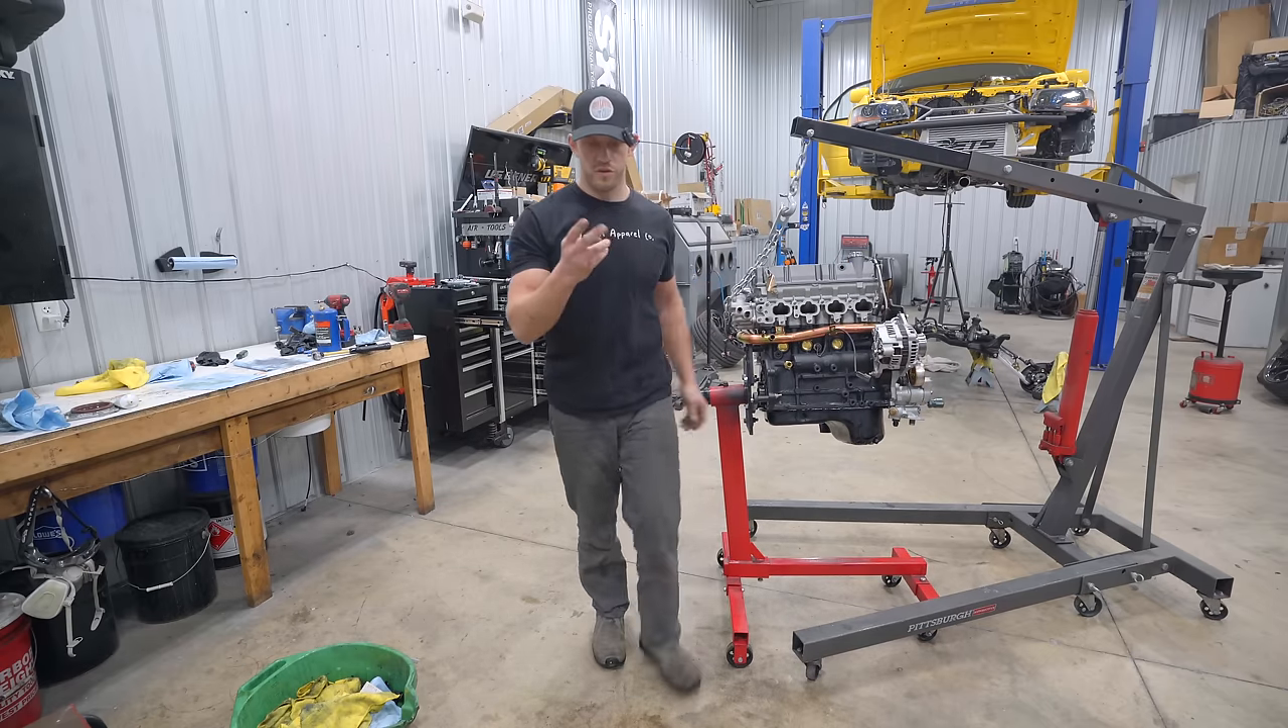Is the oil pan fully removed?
No.